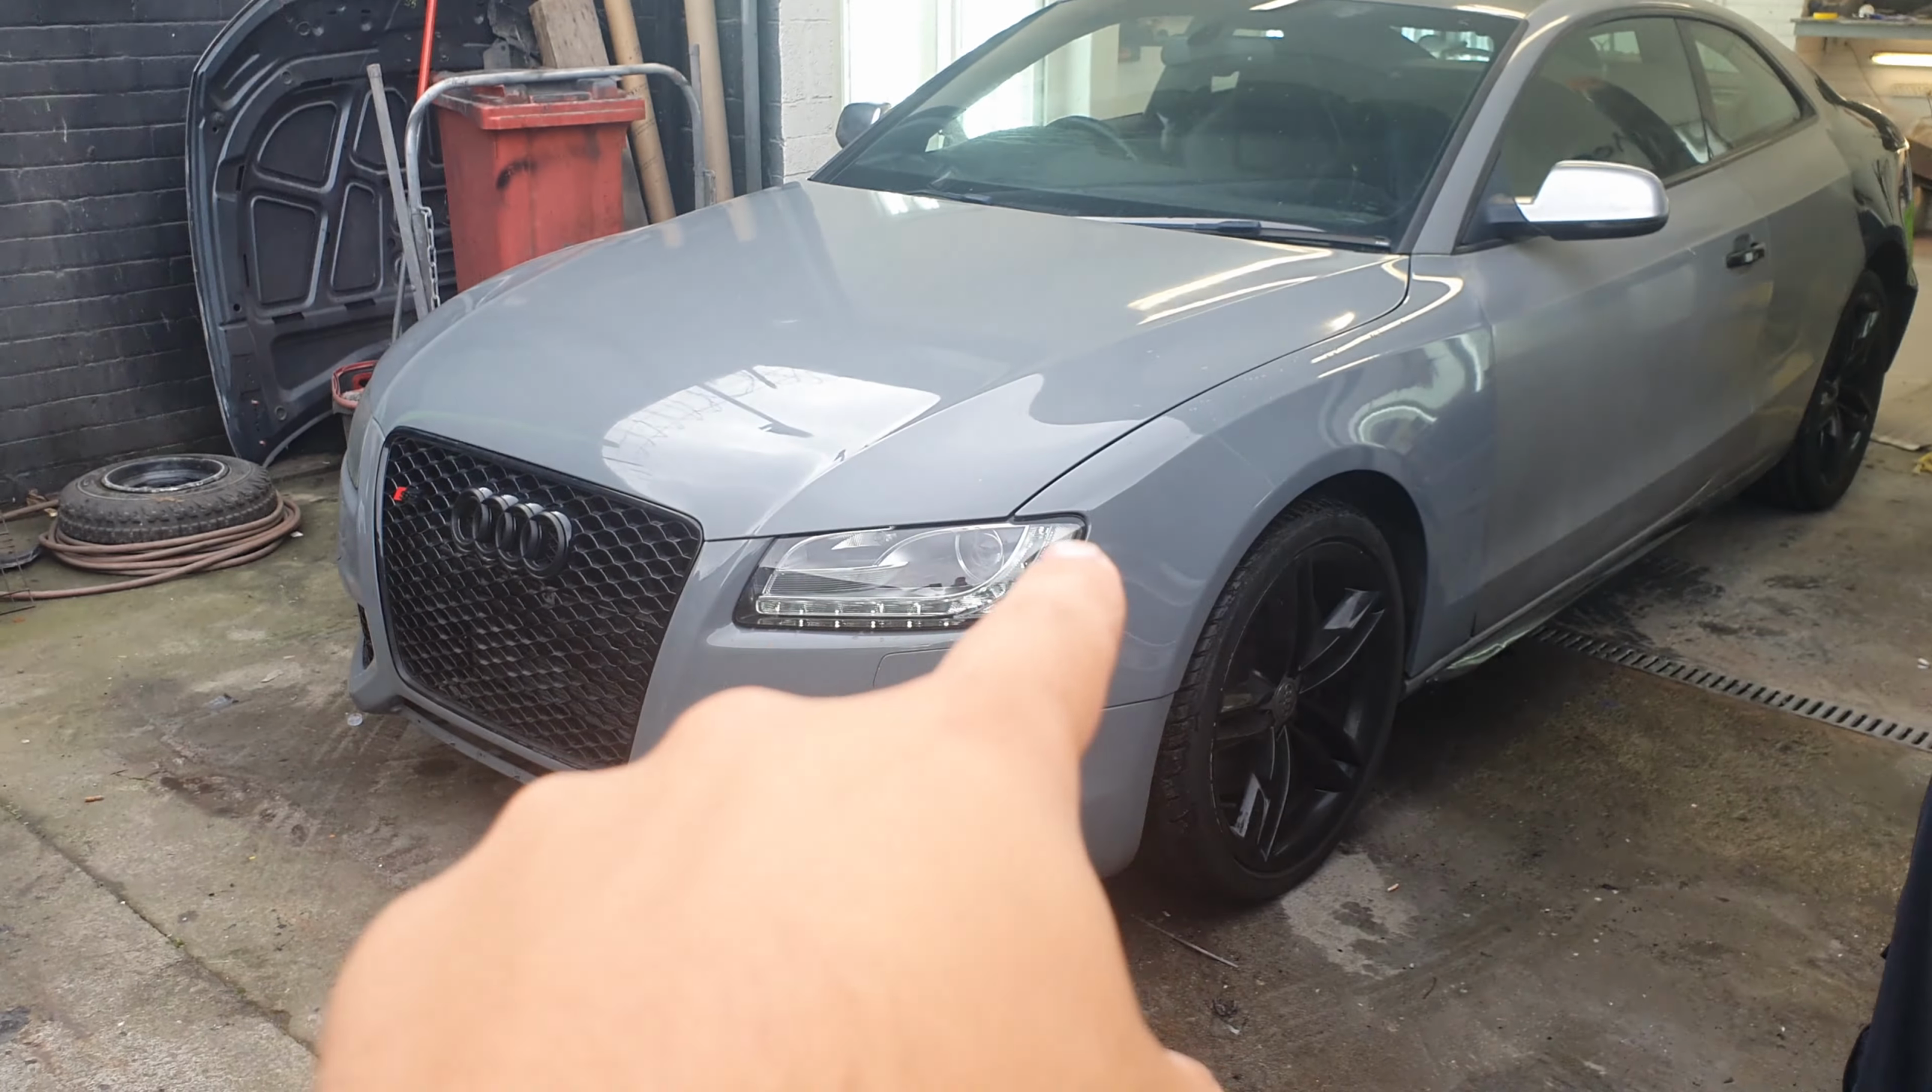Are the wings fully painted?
Yes.